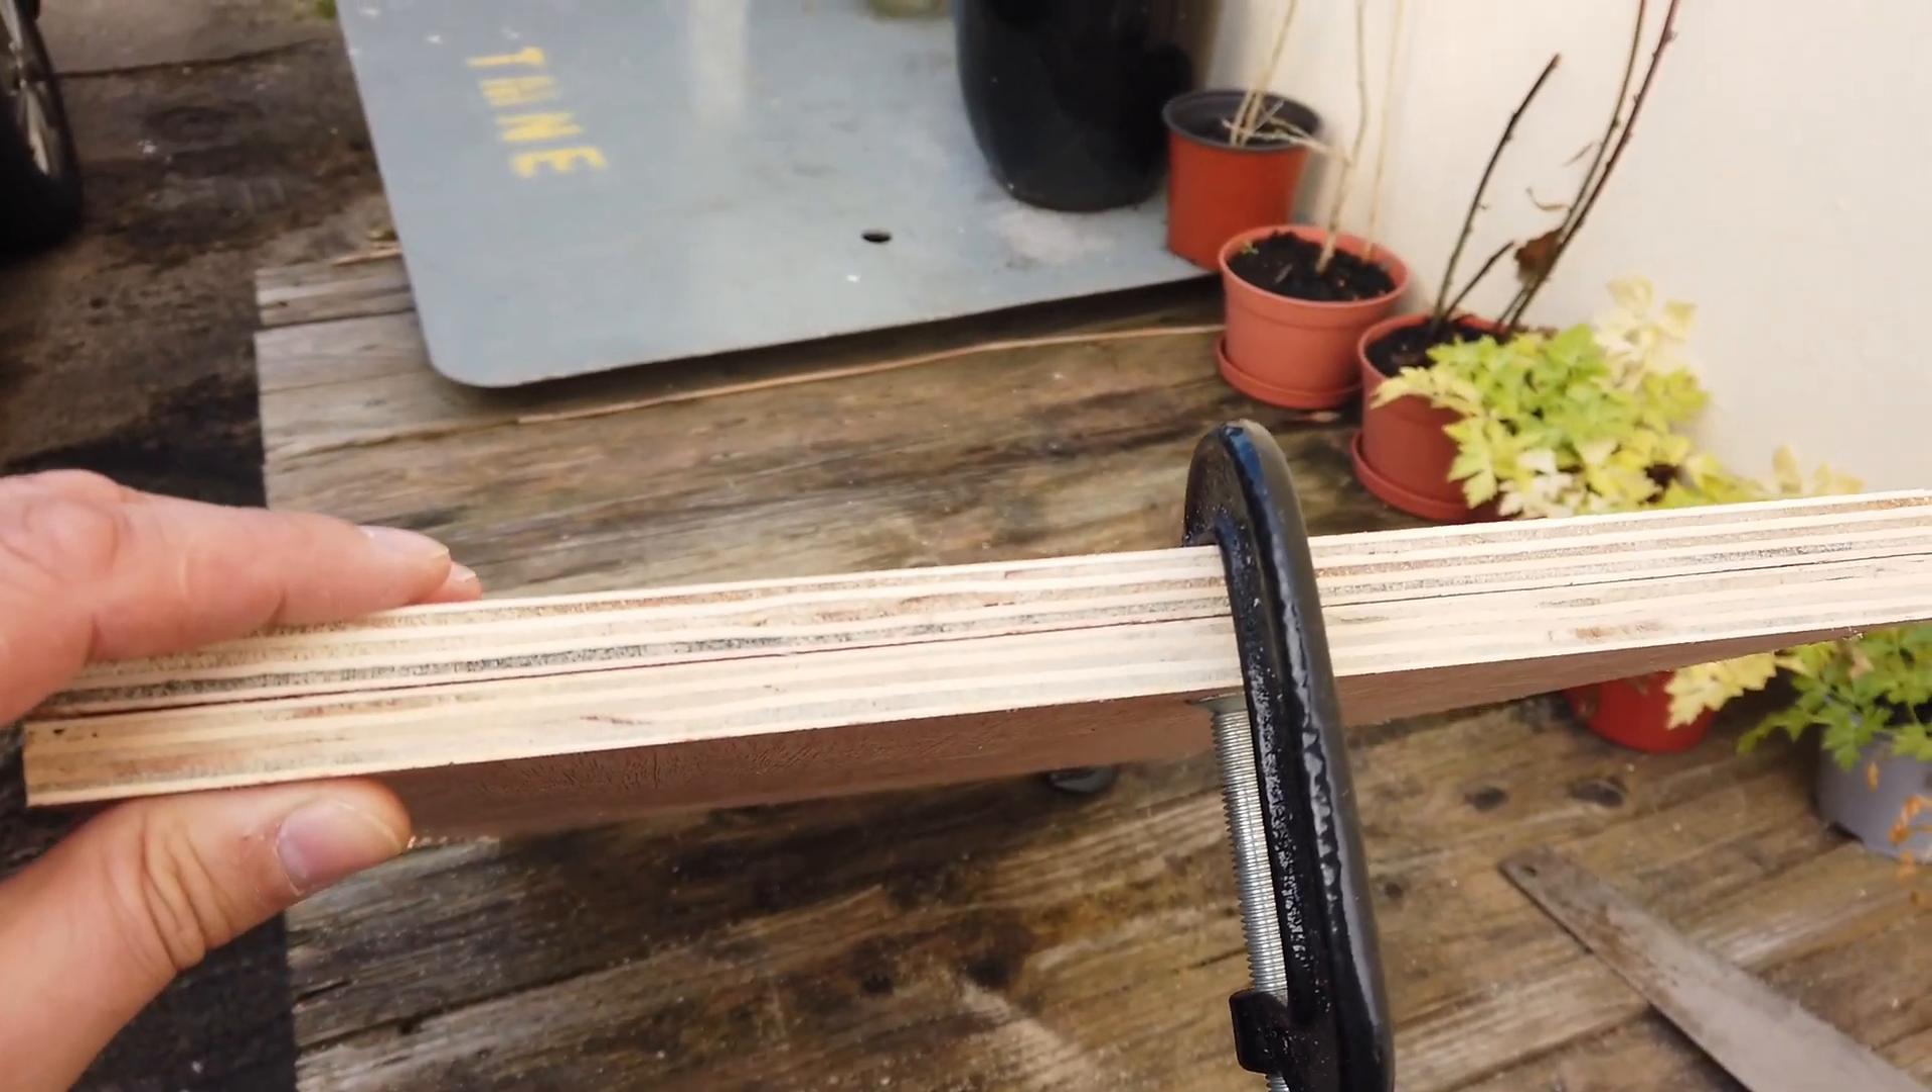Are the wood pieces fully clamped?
Yes.